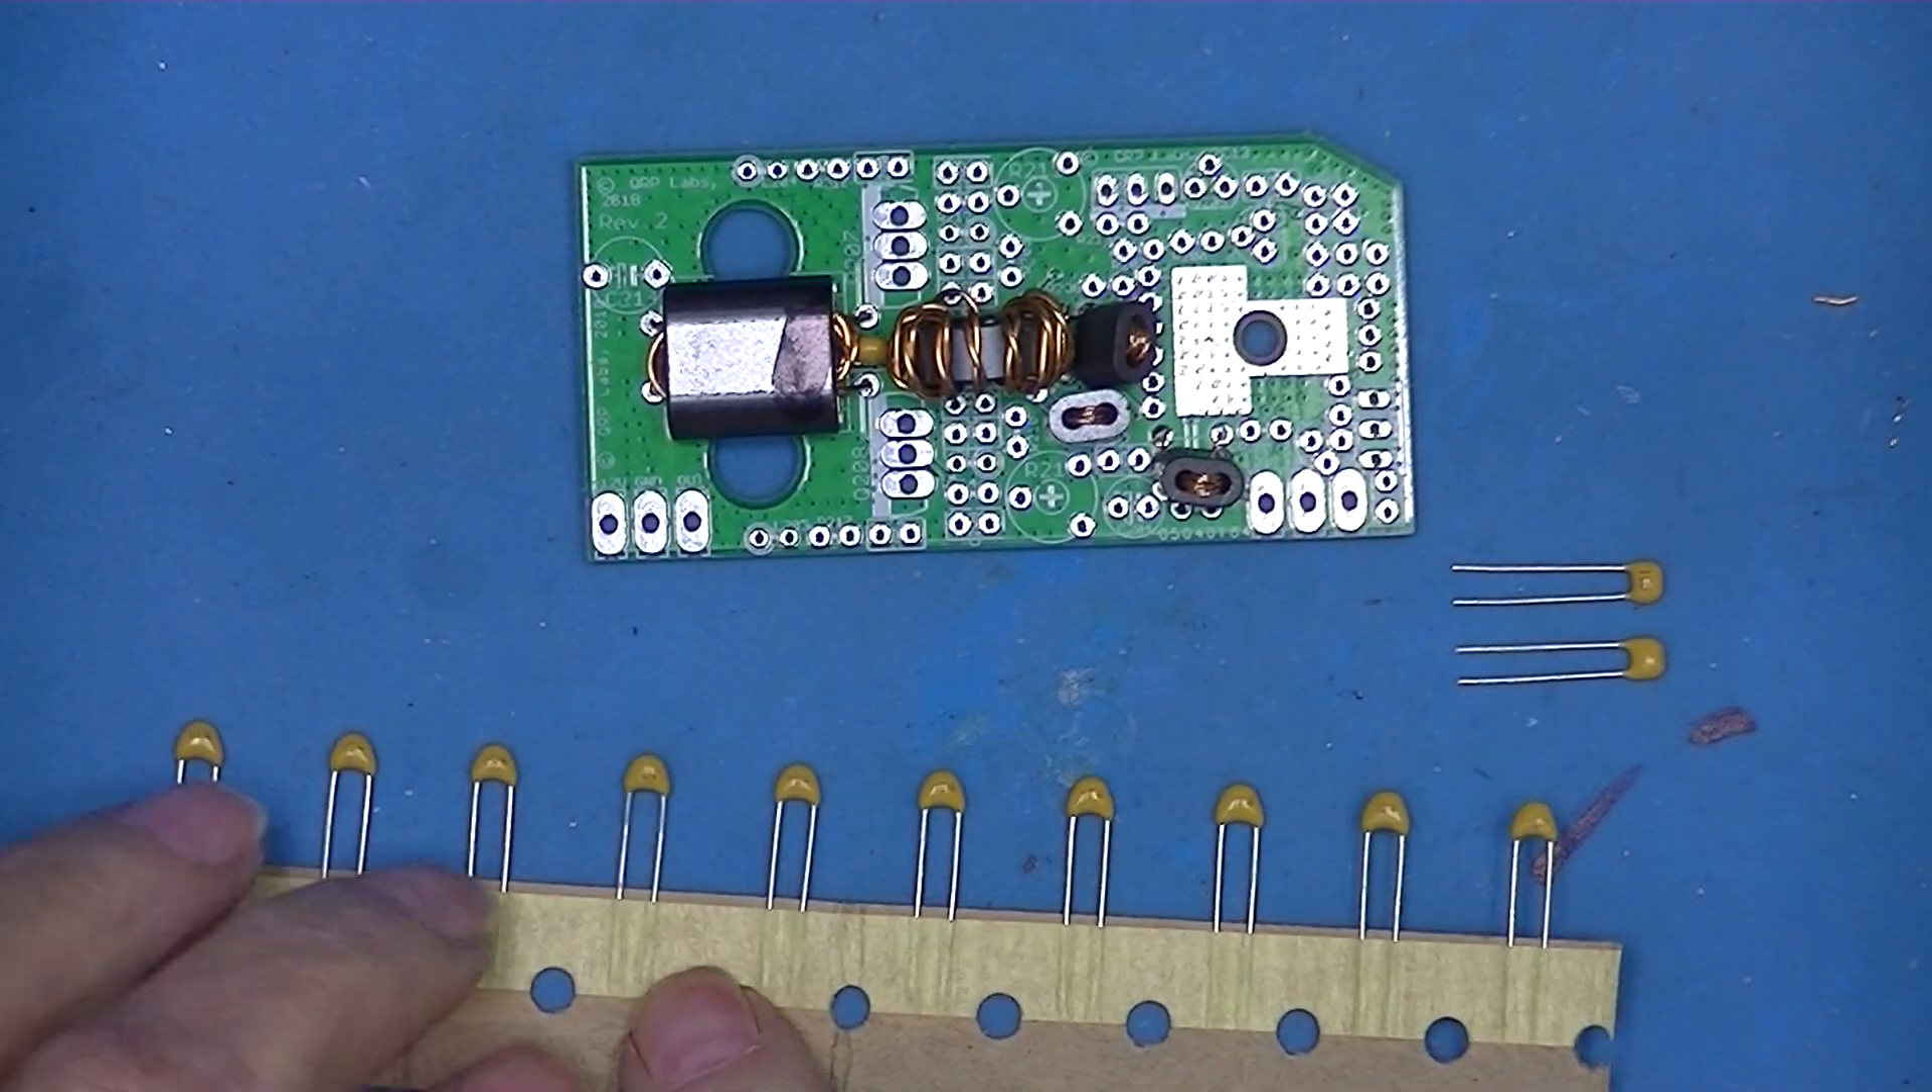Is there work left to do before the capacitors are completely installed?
Yes.